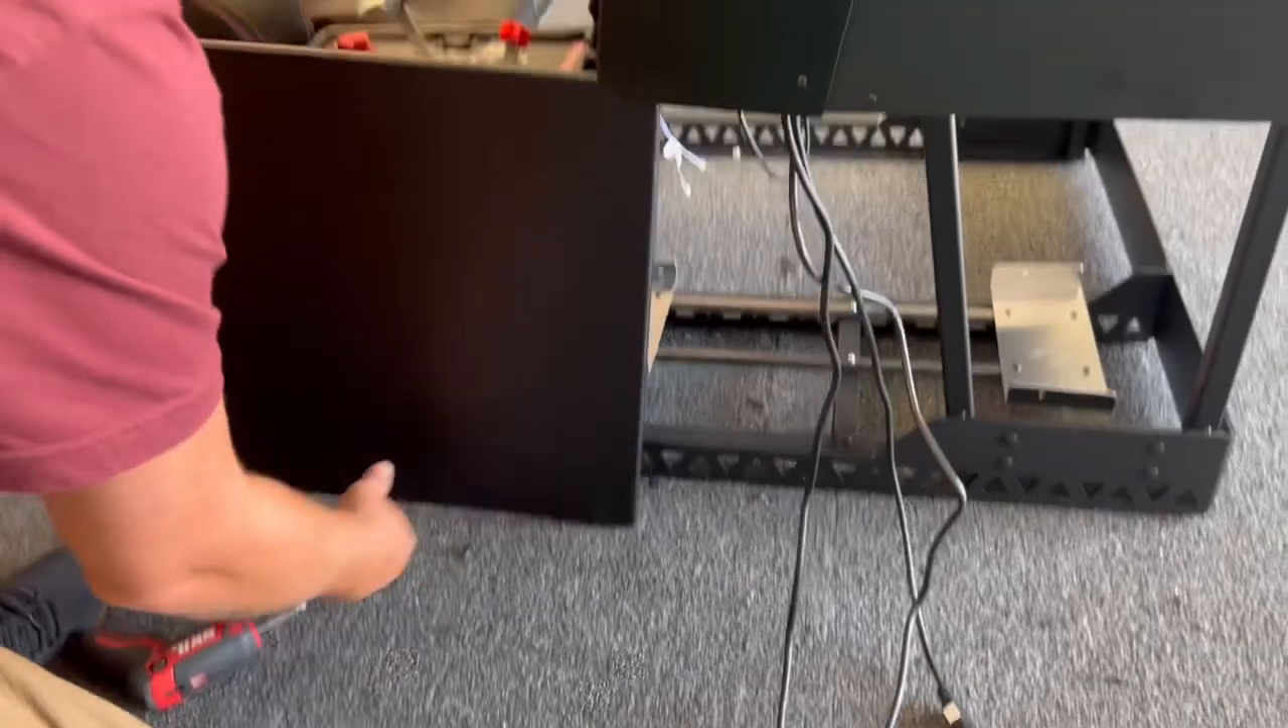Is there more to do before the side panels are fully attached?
Yes.